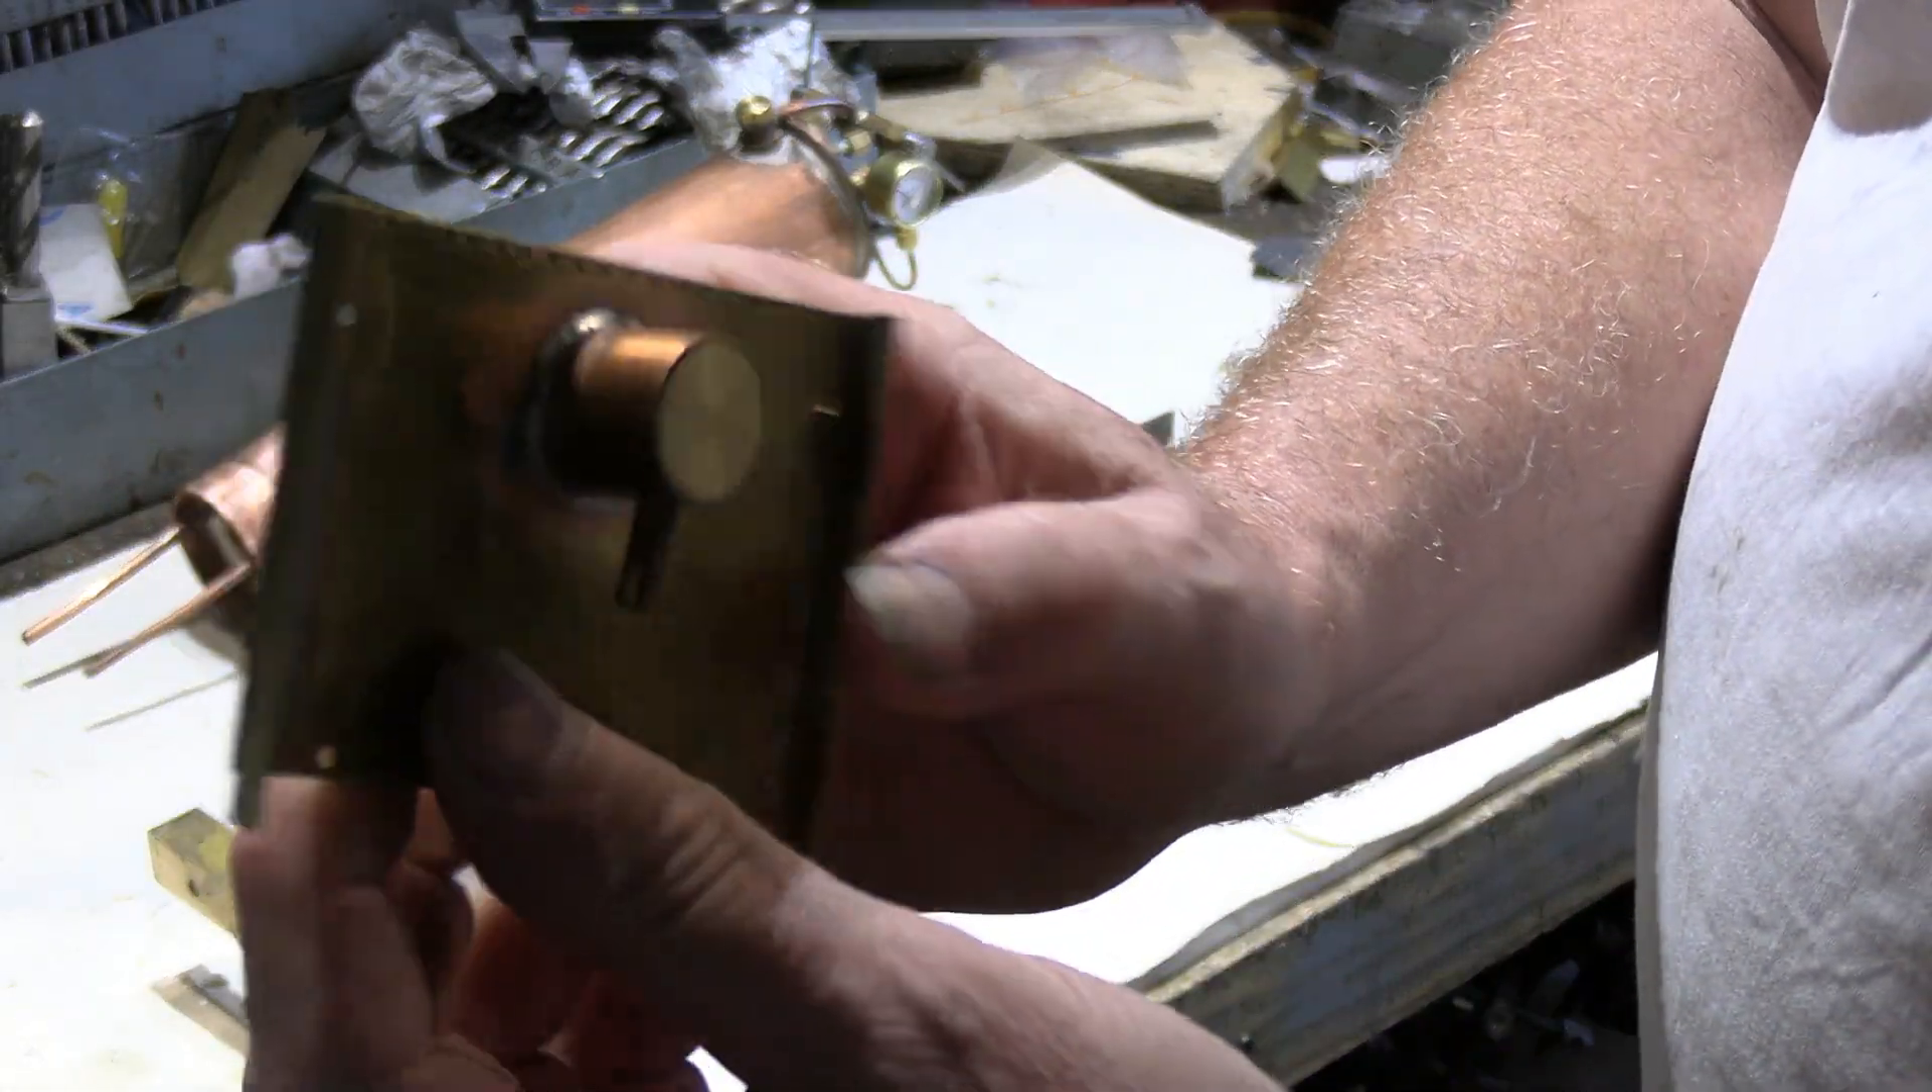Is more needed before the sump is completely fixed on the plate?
No.